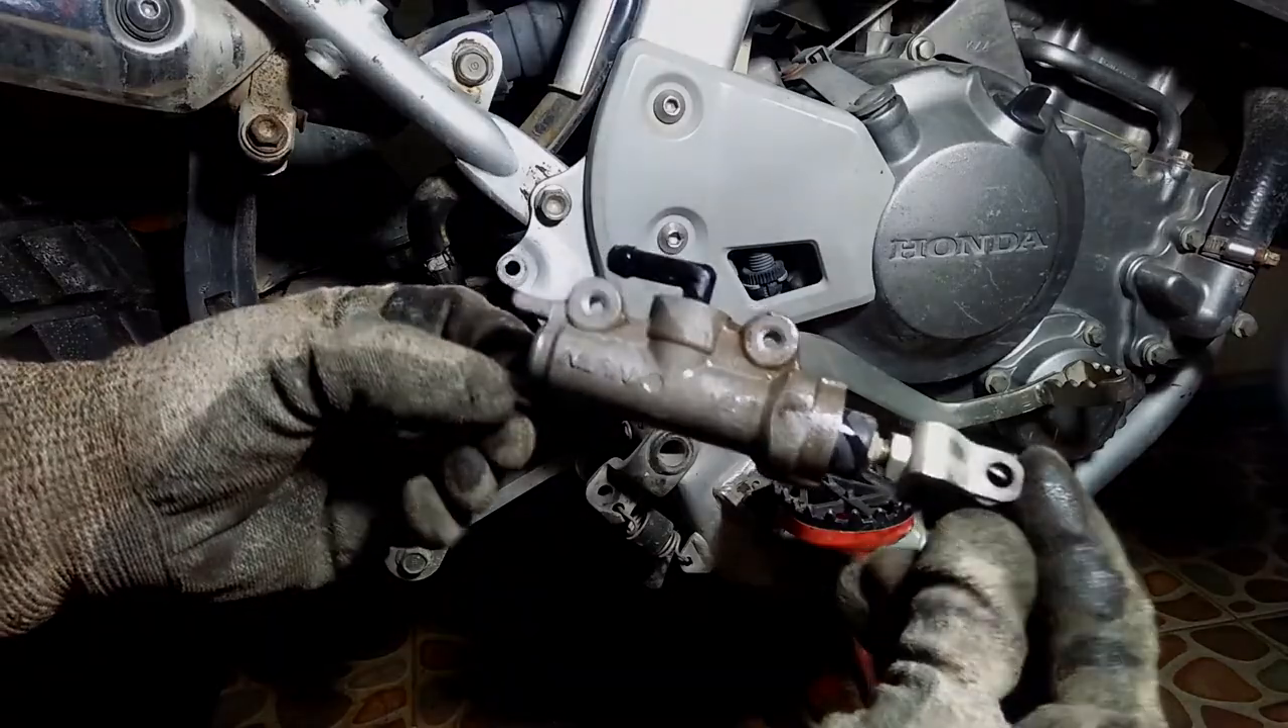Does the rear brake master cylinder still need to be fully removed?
No.